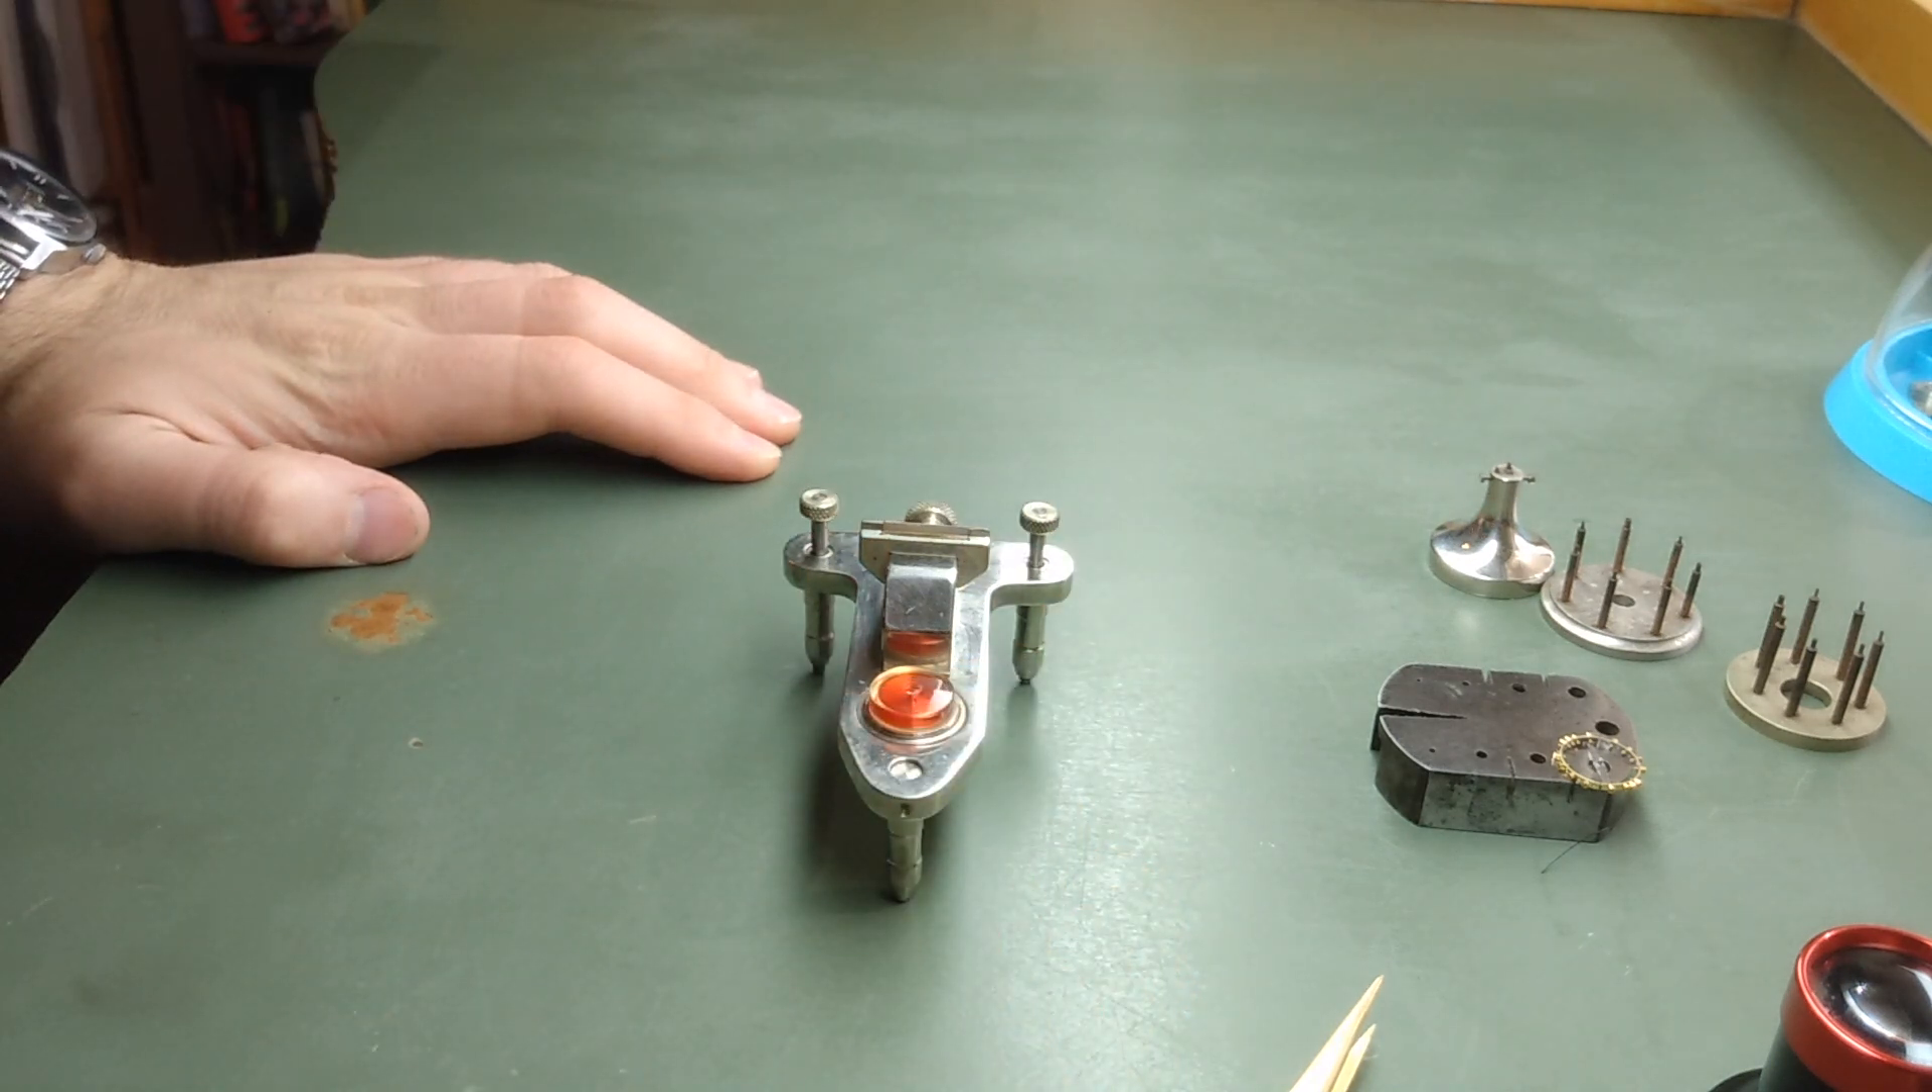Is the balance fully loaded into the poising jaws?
No.